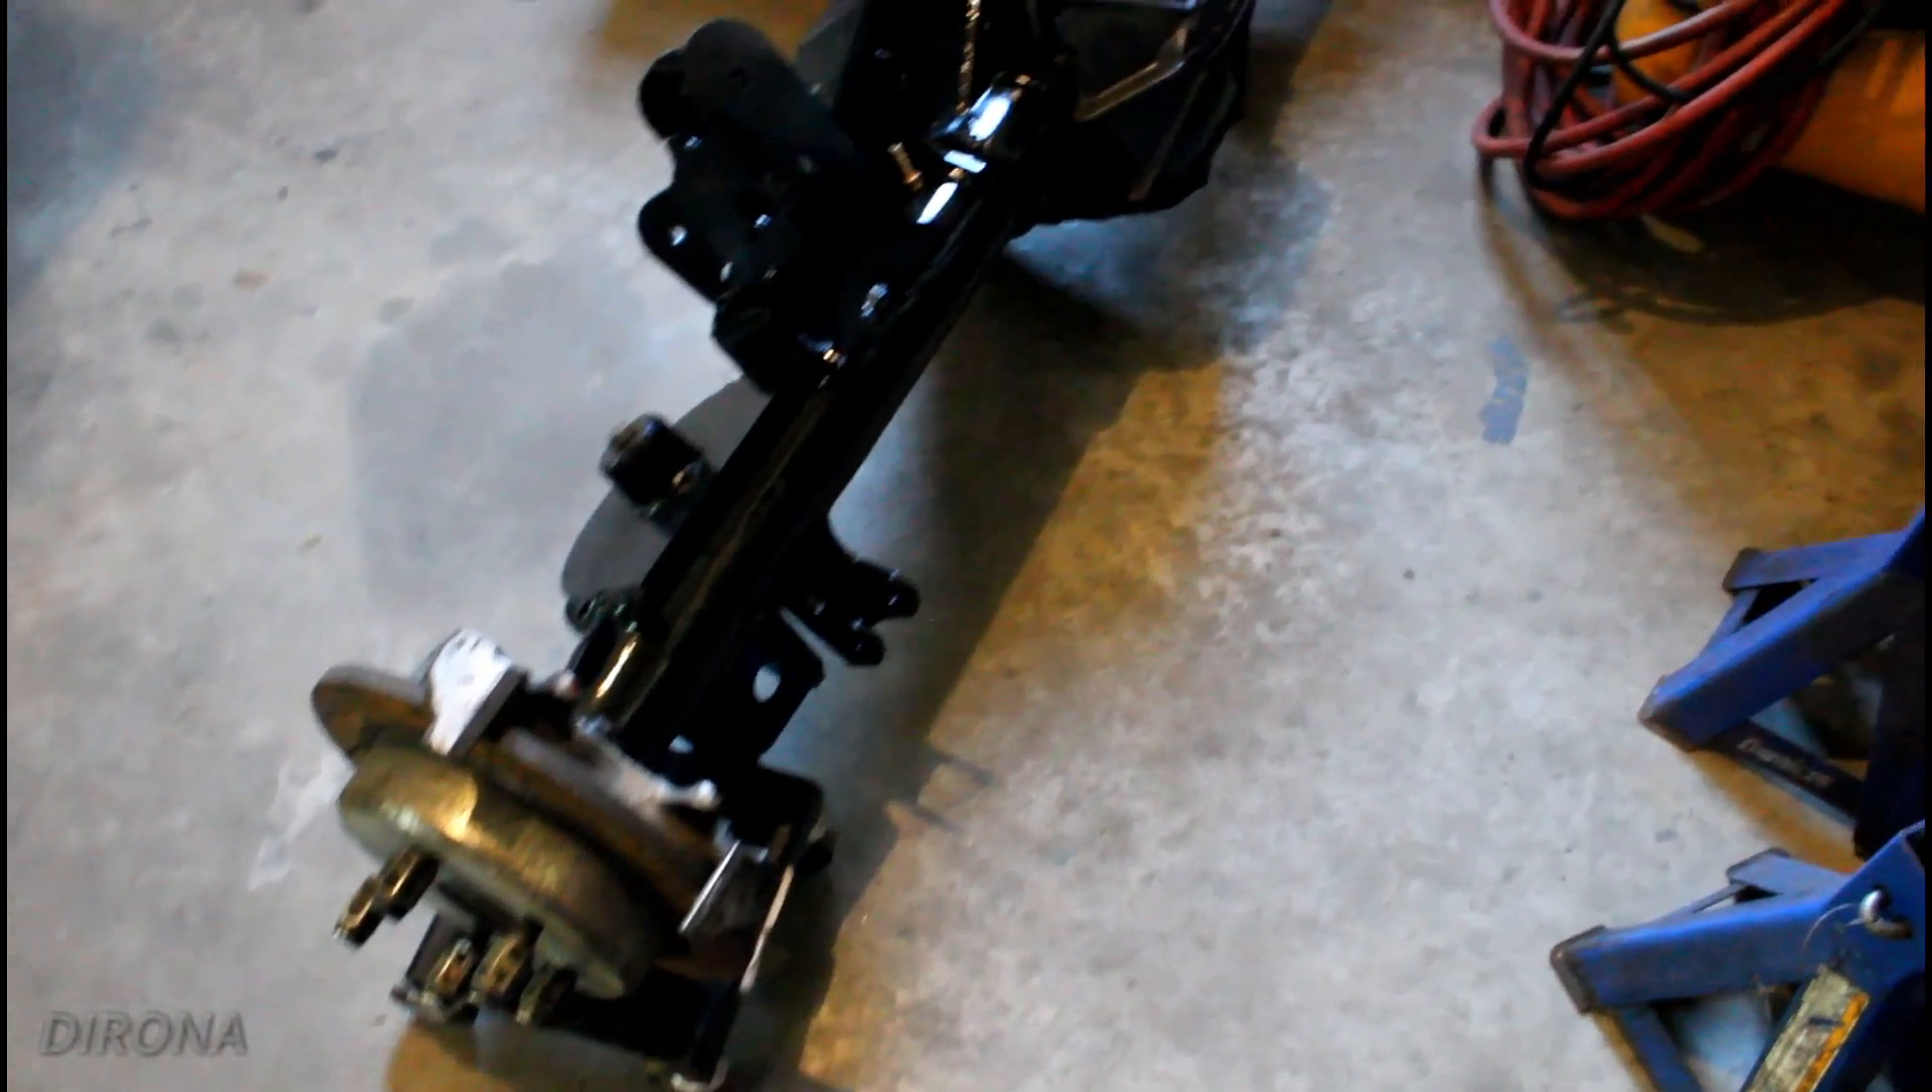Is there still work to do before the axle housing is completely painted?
No.